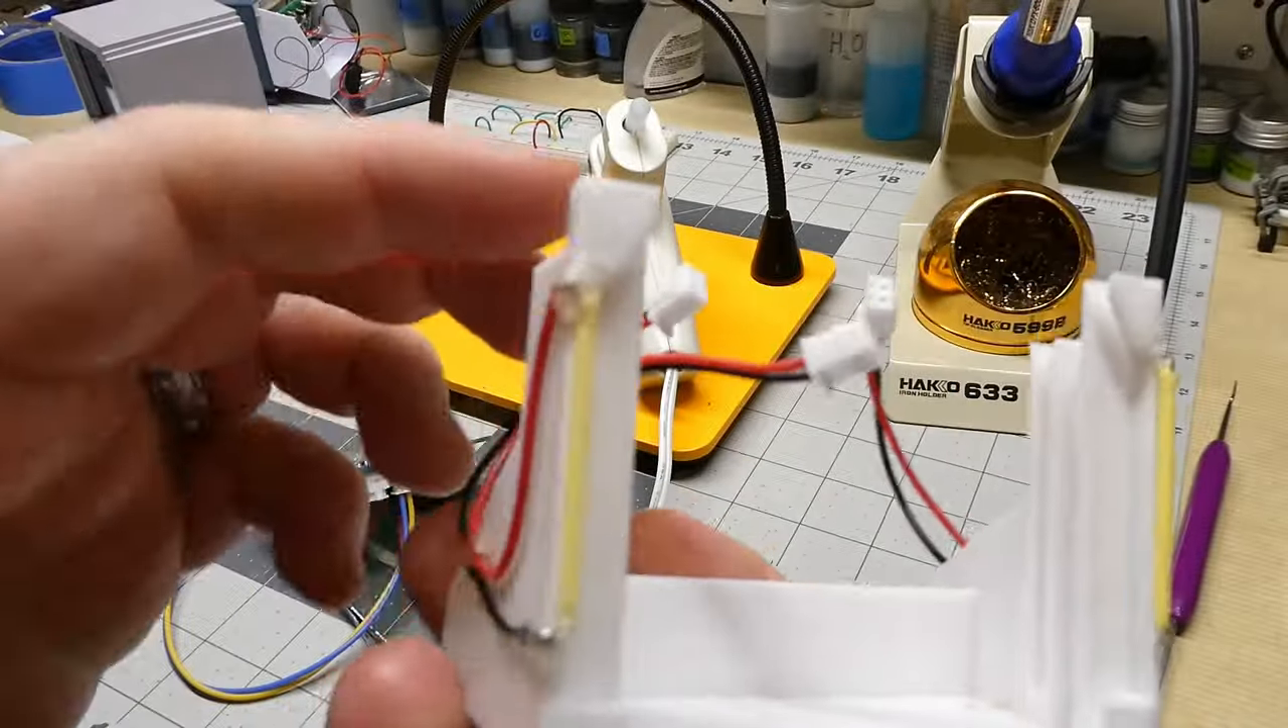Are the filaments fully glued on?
Yes.